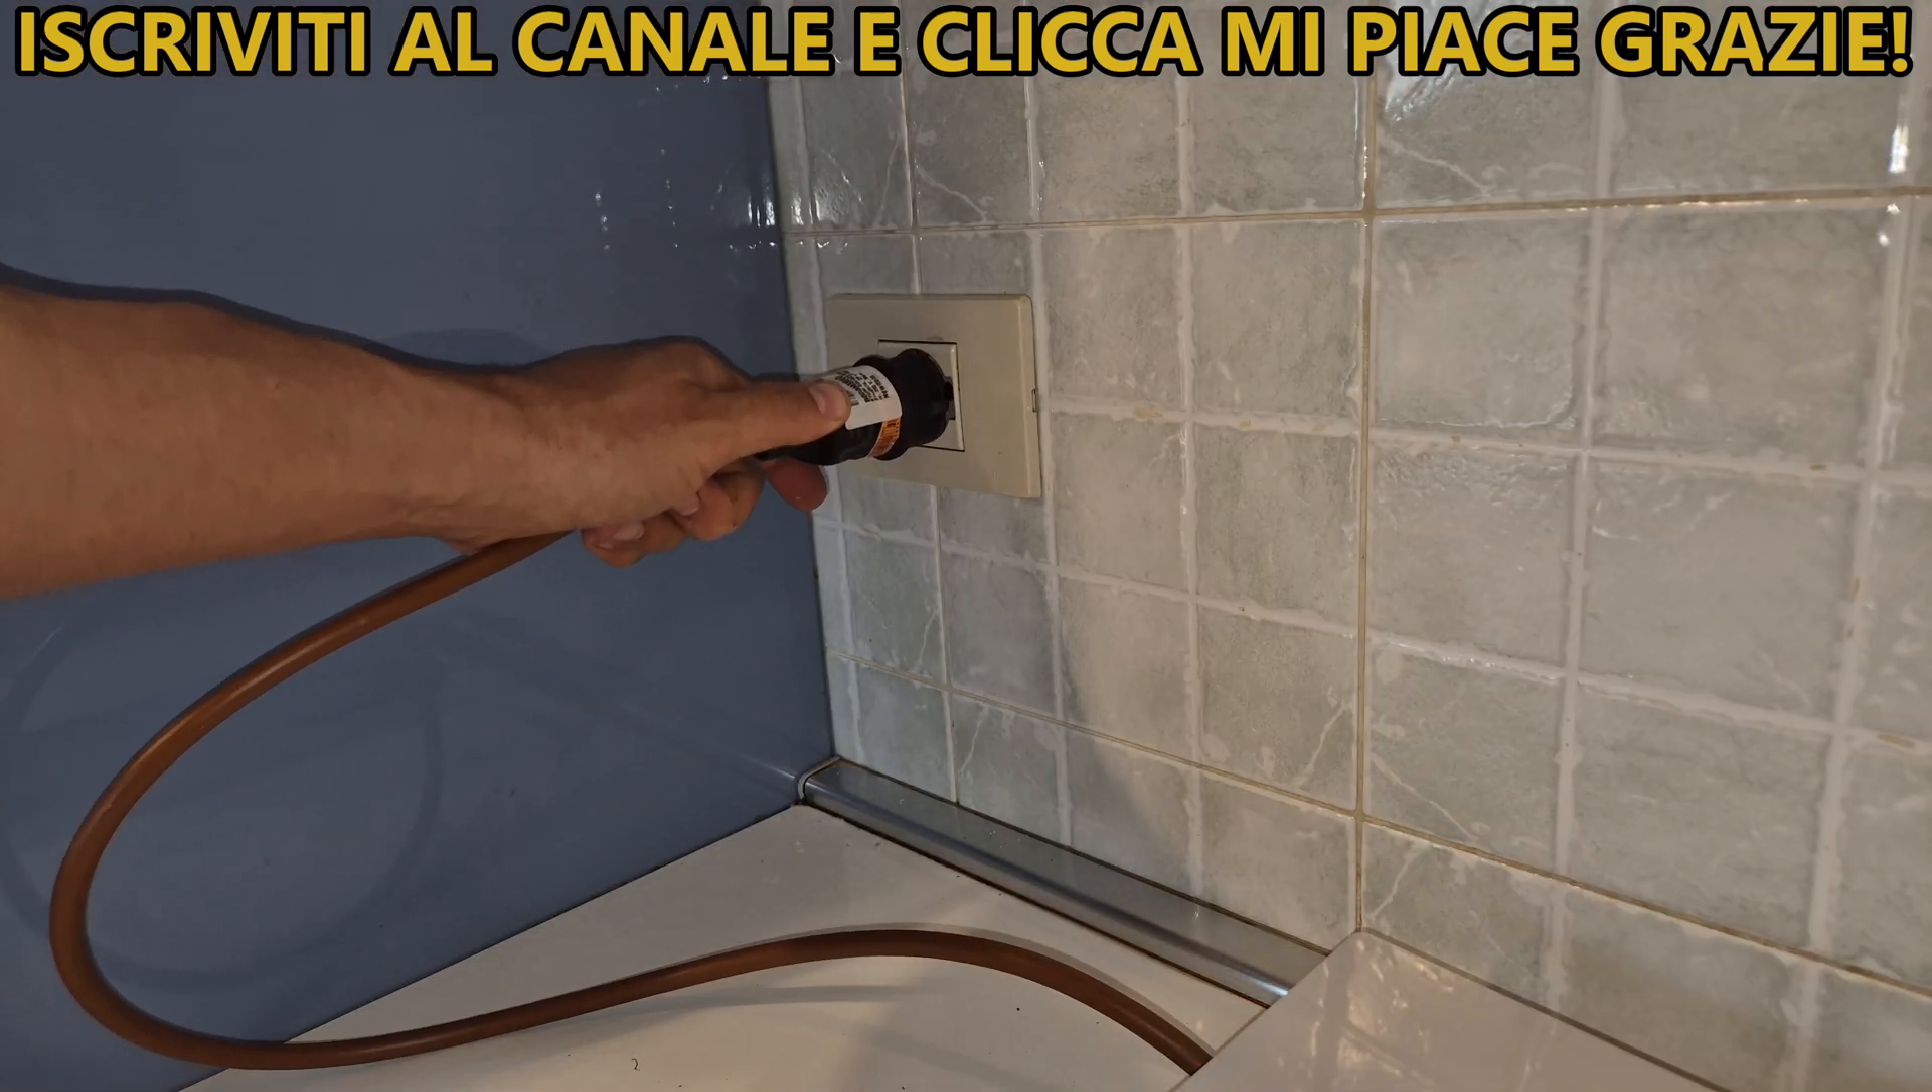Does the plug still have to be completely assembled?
No.